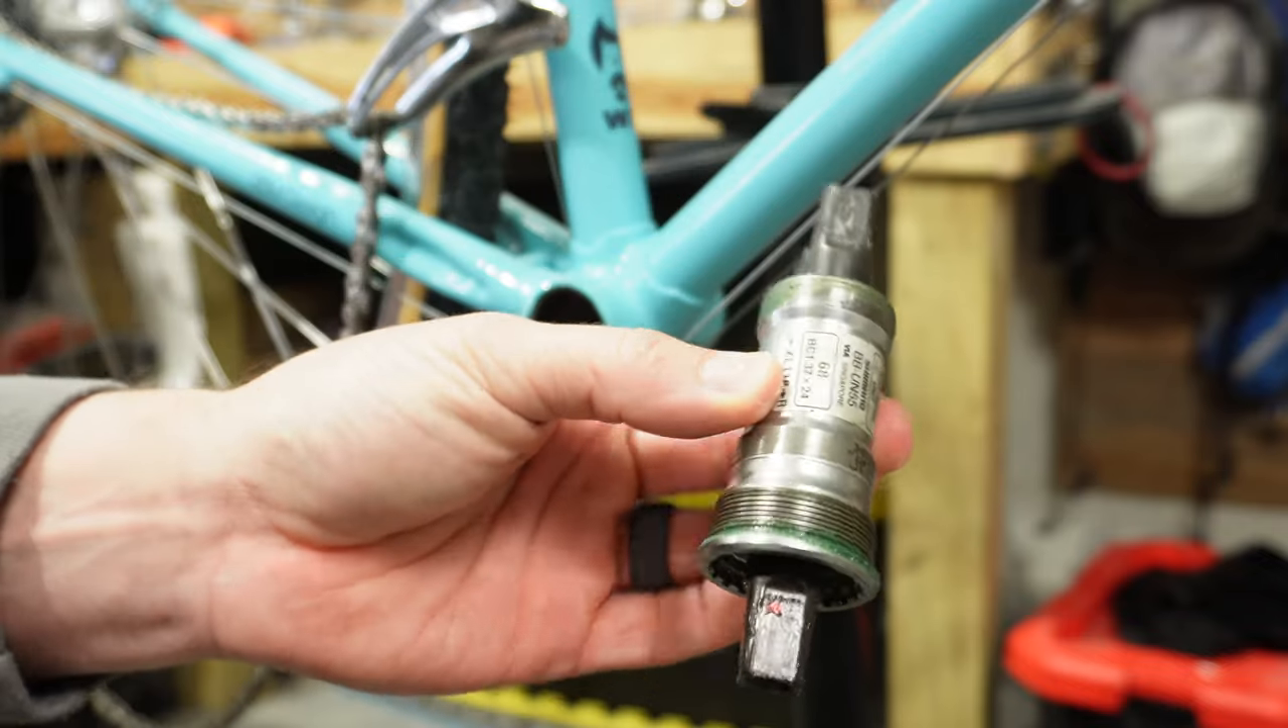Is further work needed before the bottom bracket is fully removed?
No.